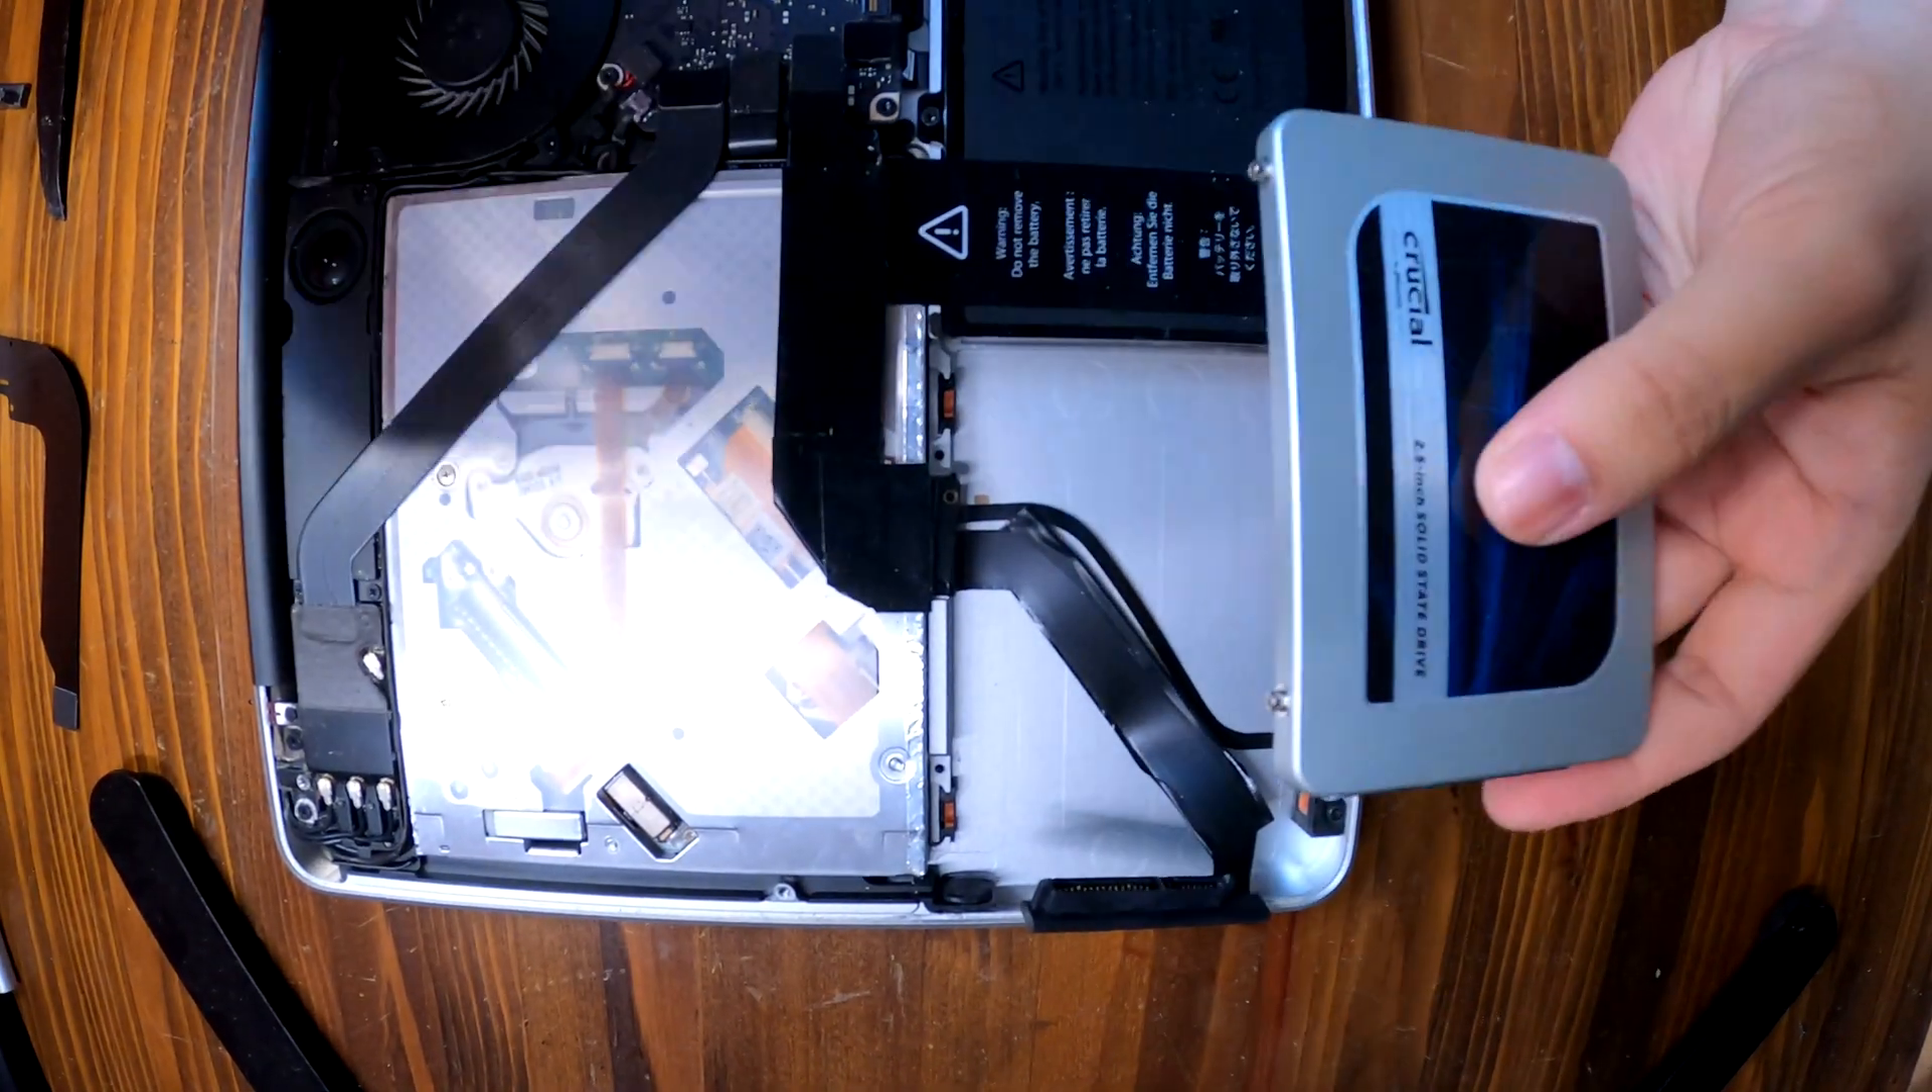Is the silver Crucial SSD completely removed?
Yes.